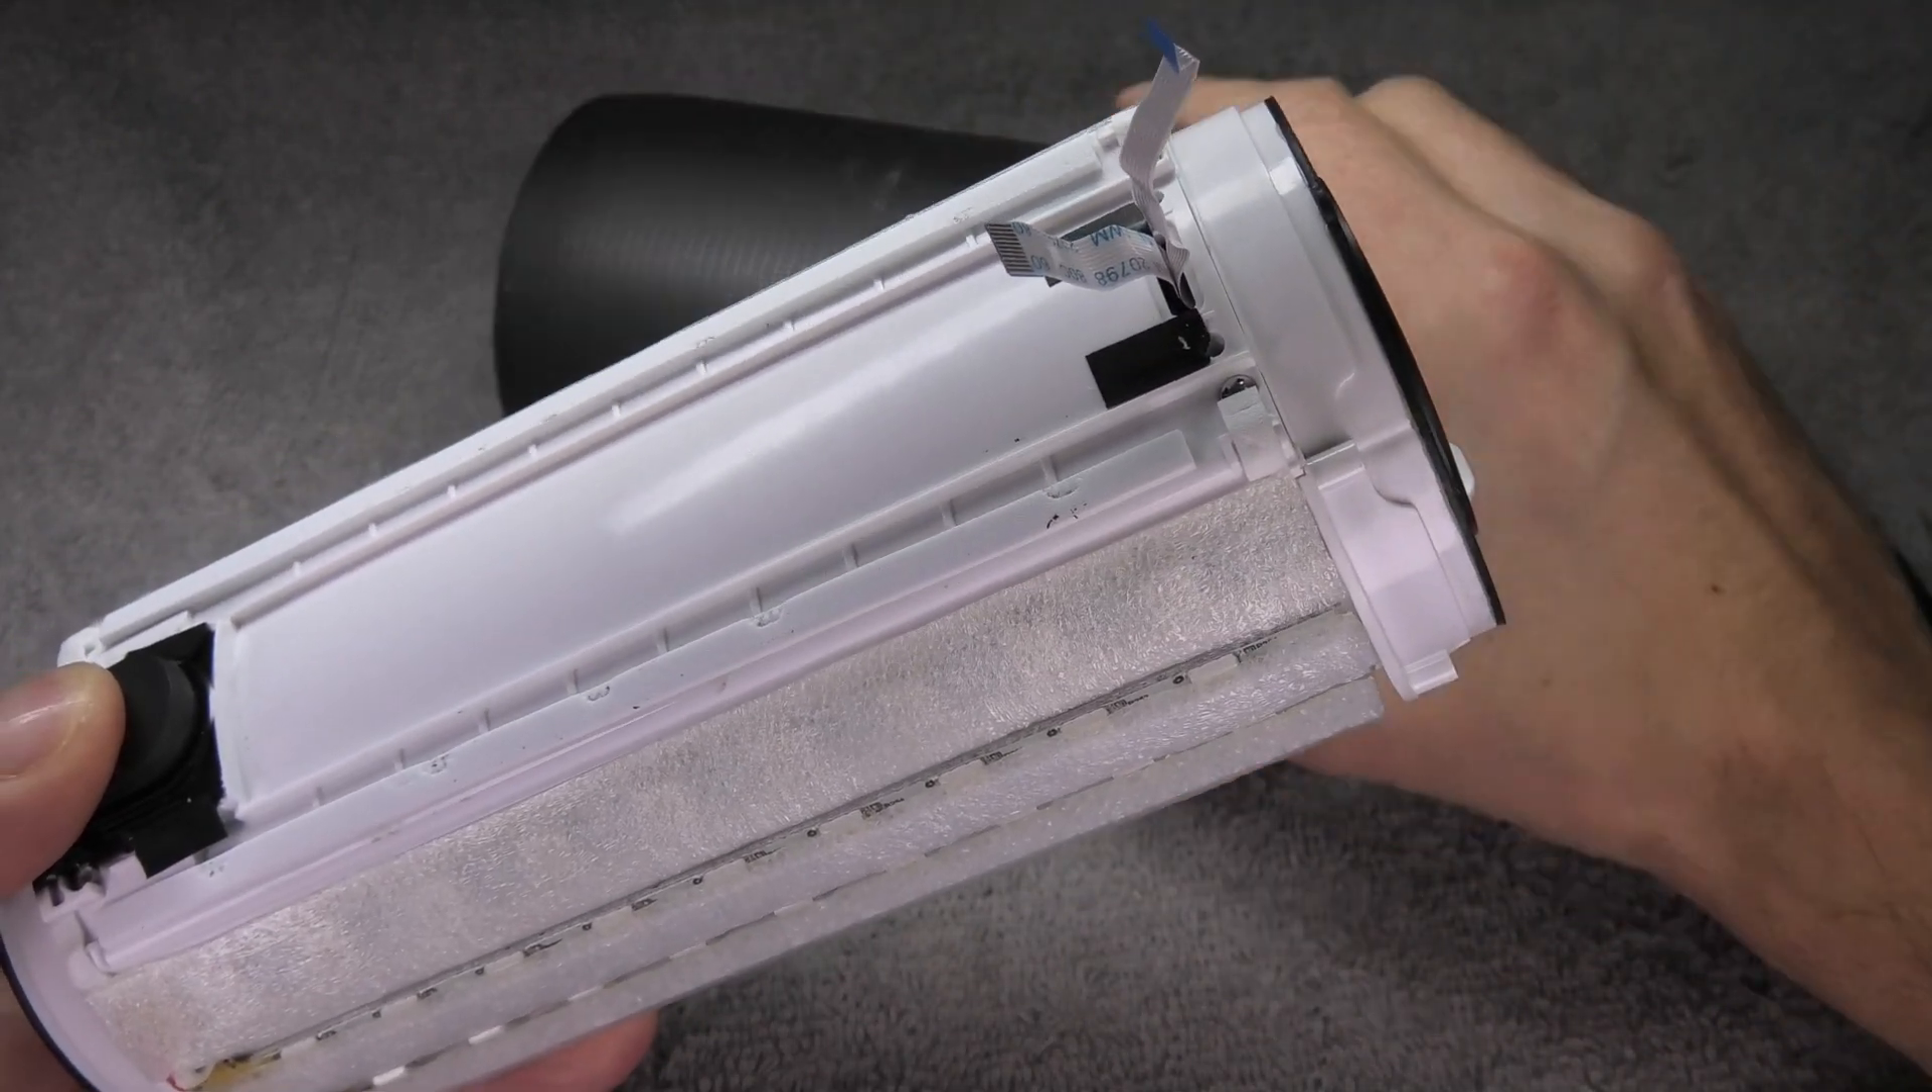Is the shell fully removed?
Yes.